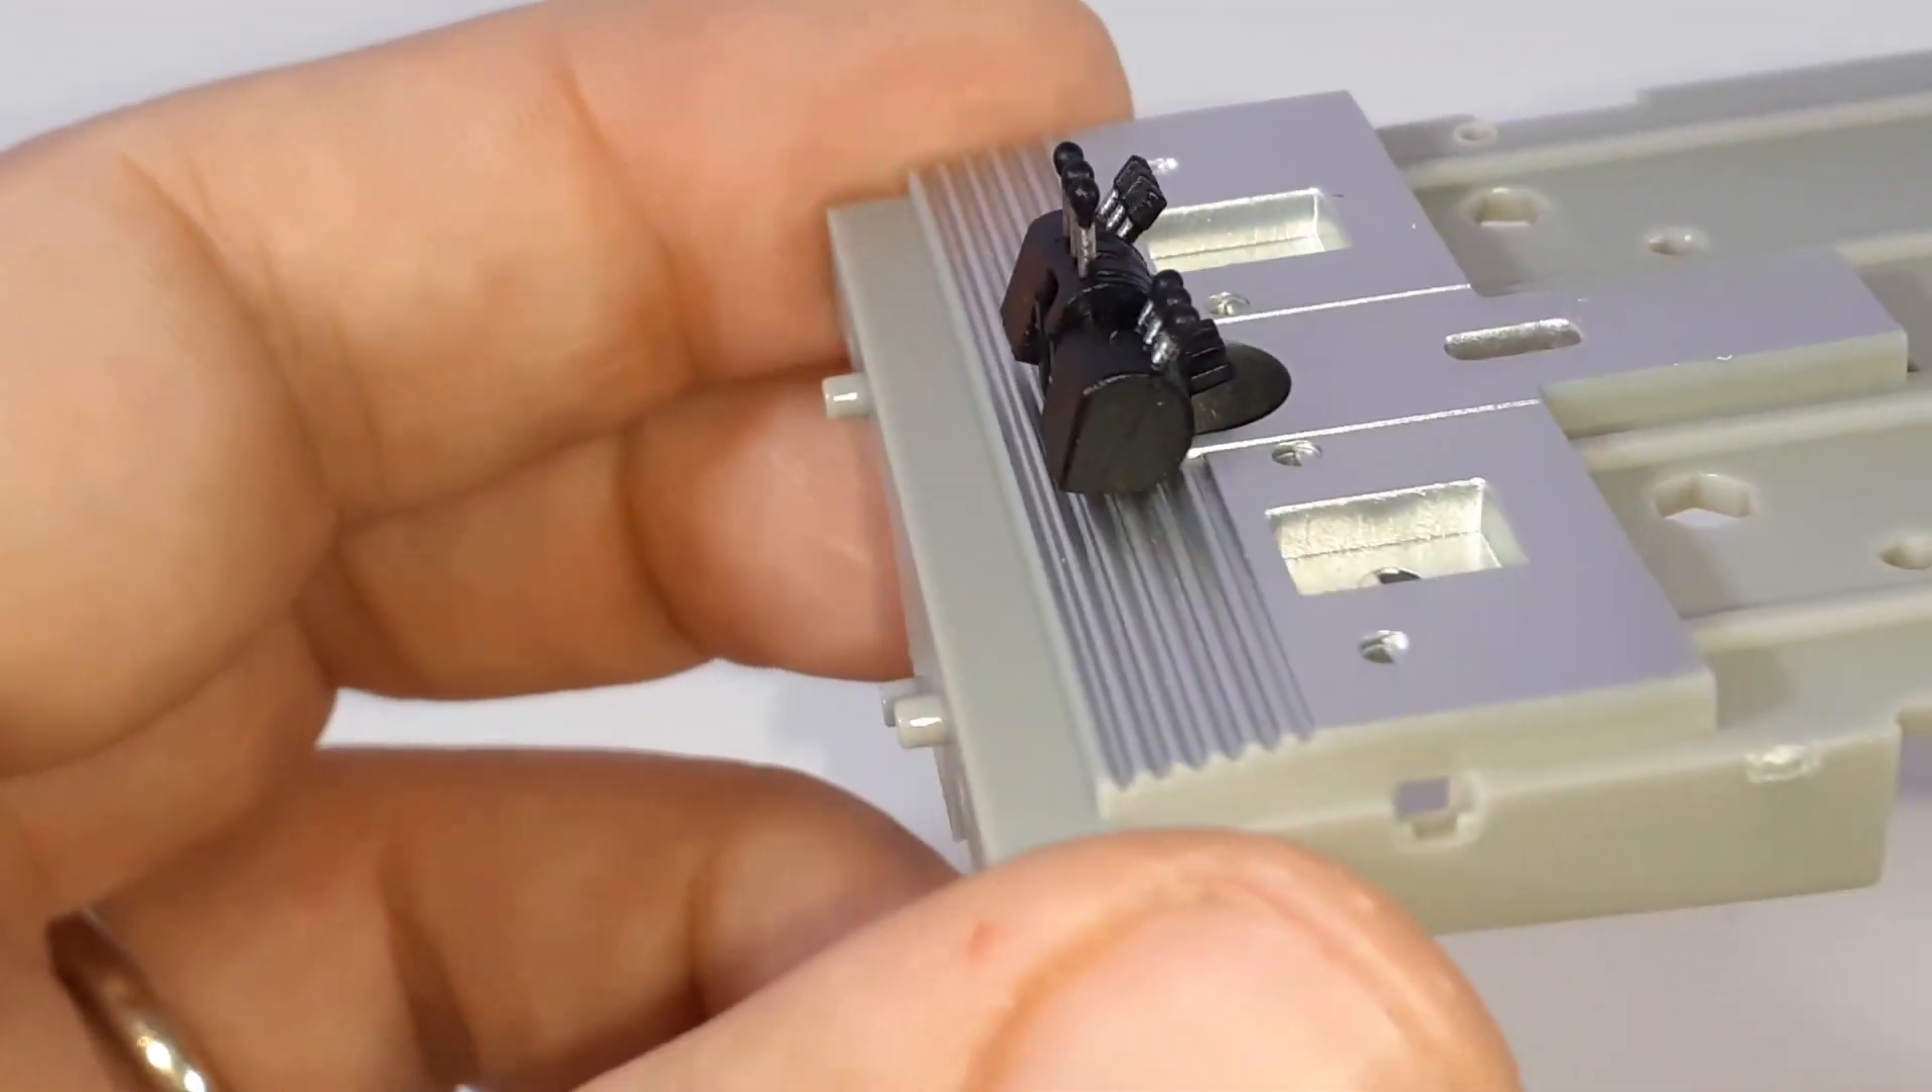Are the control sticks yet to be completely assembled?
No.